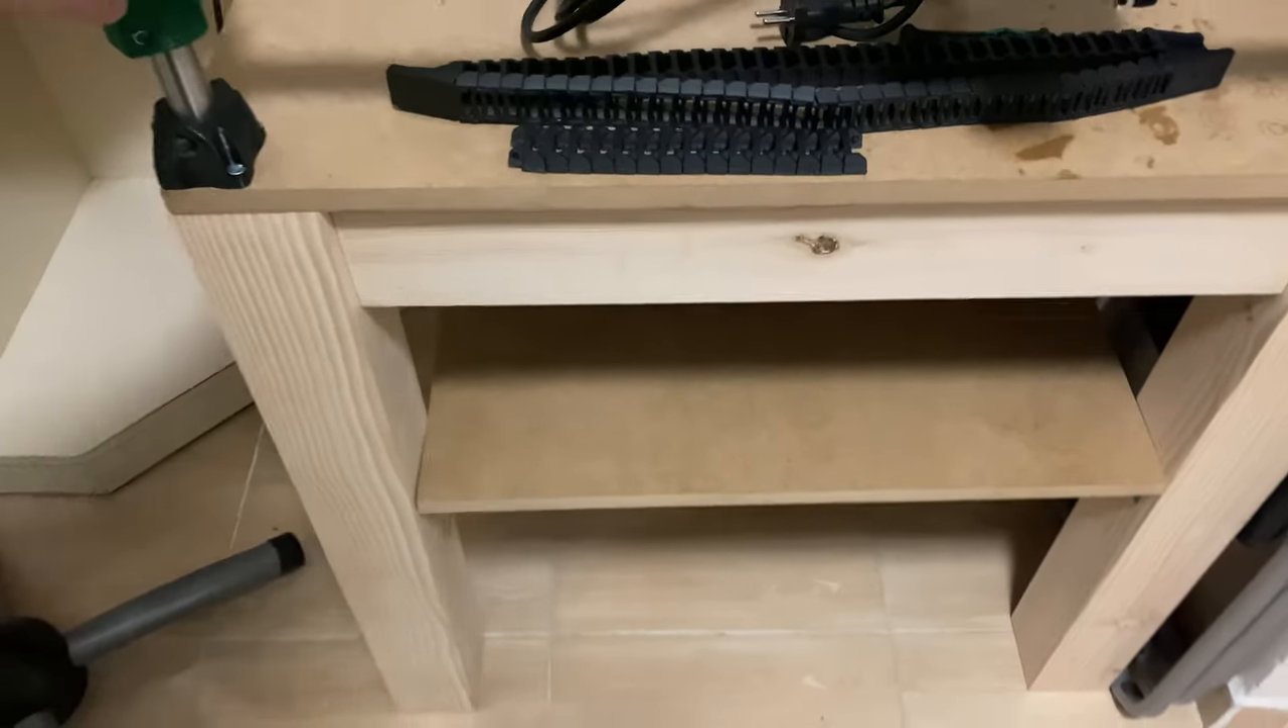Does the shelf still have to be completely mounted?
No.